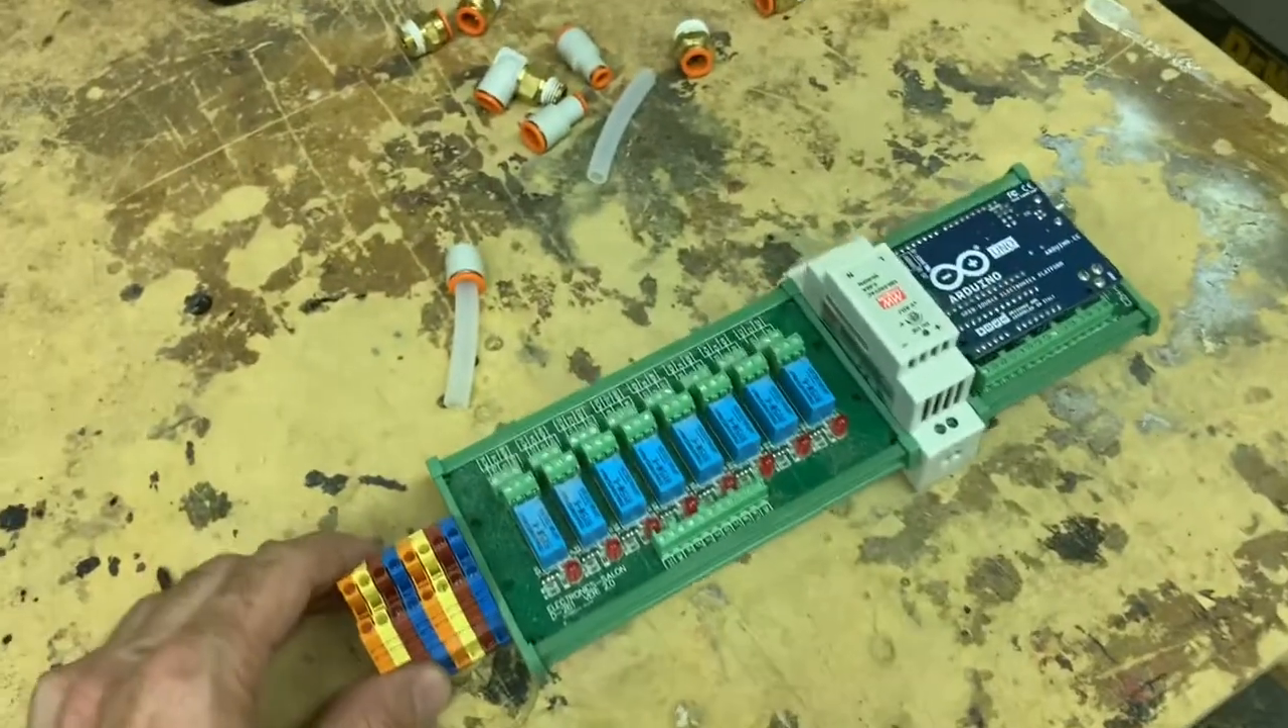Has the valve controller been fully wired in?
No.